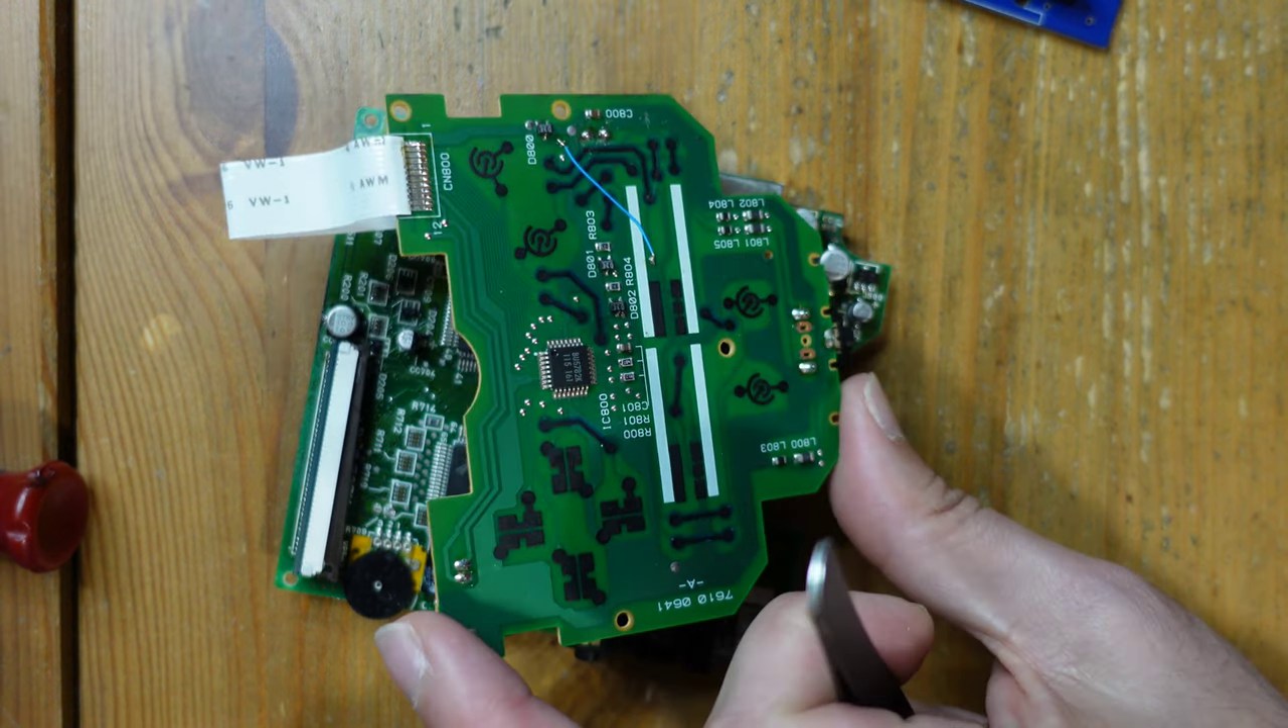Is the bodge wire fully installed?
Yes.